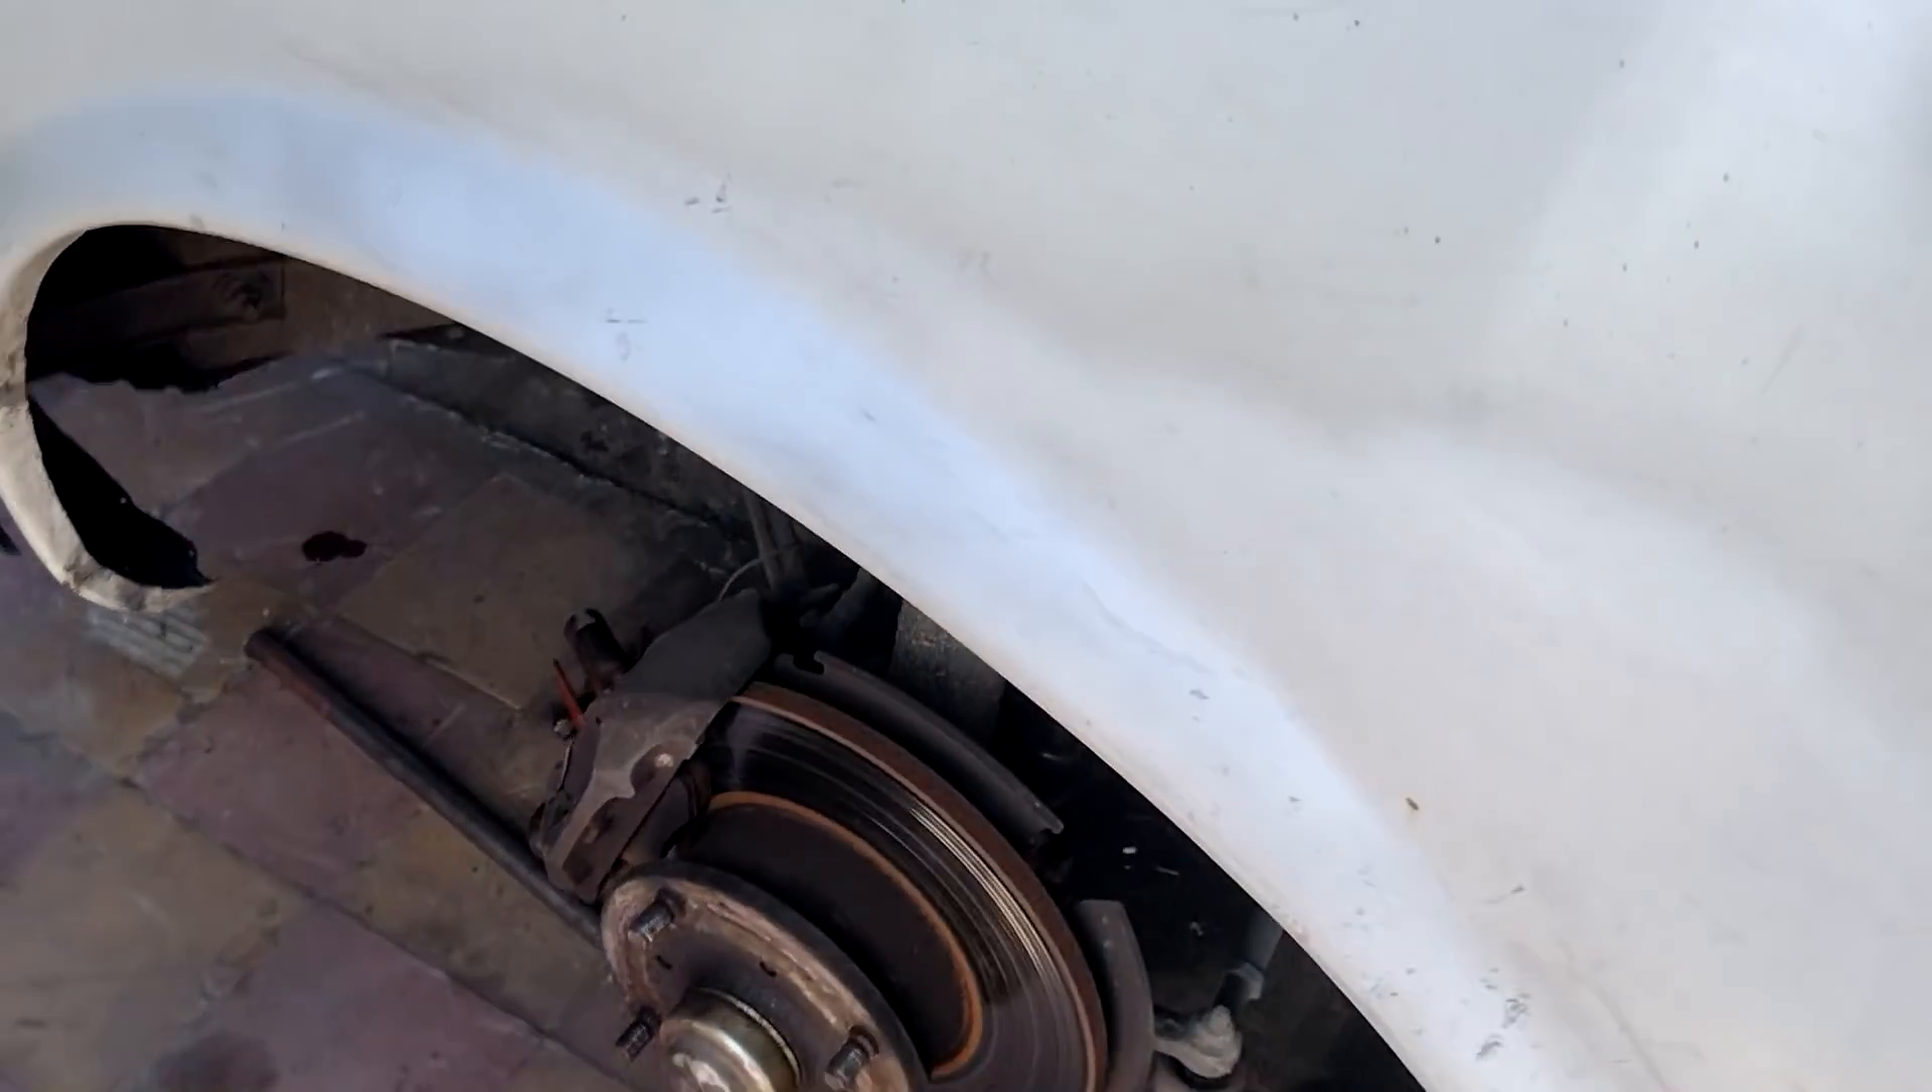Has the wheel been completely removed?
Yes.